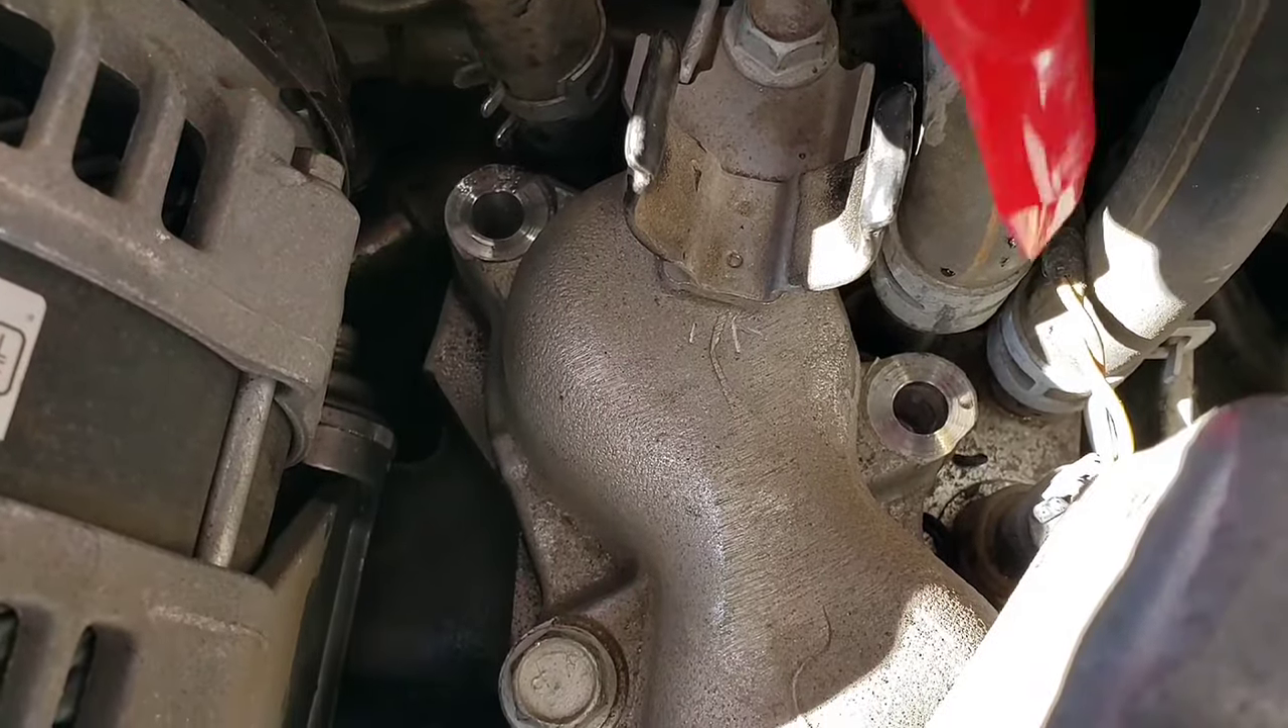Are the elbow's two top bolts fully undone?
Yes.